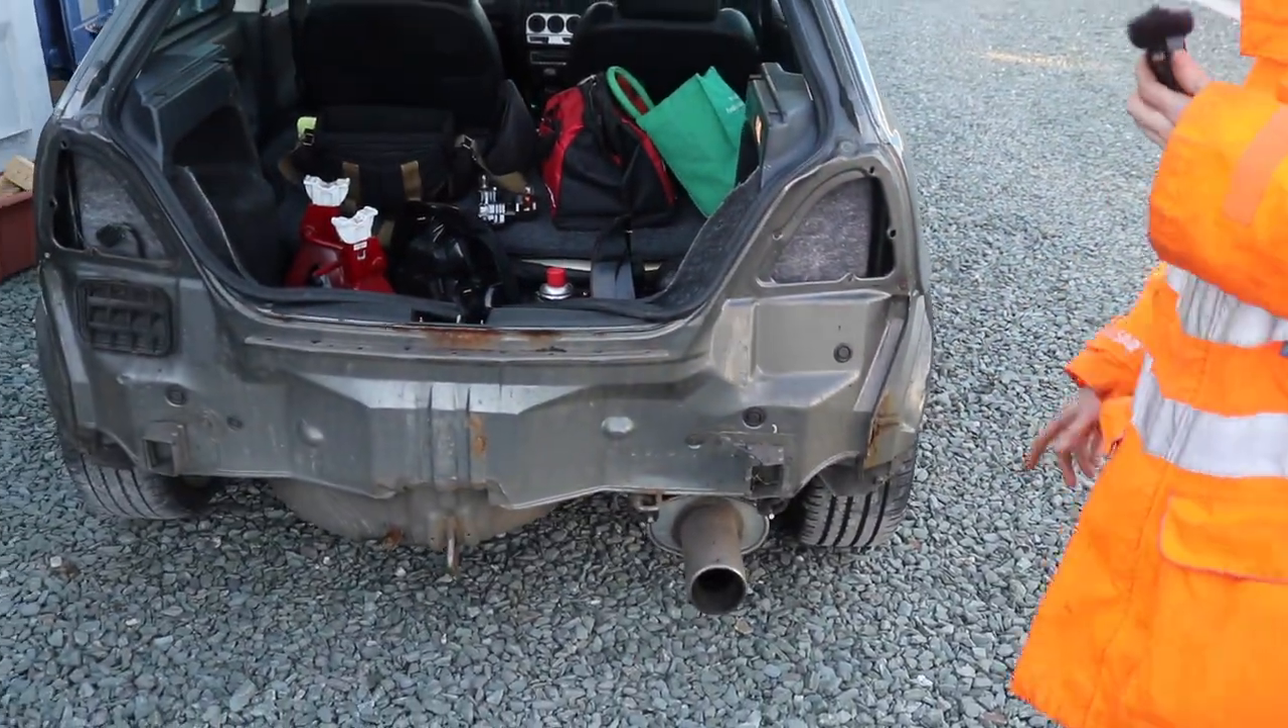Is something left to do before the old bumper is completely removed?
No.